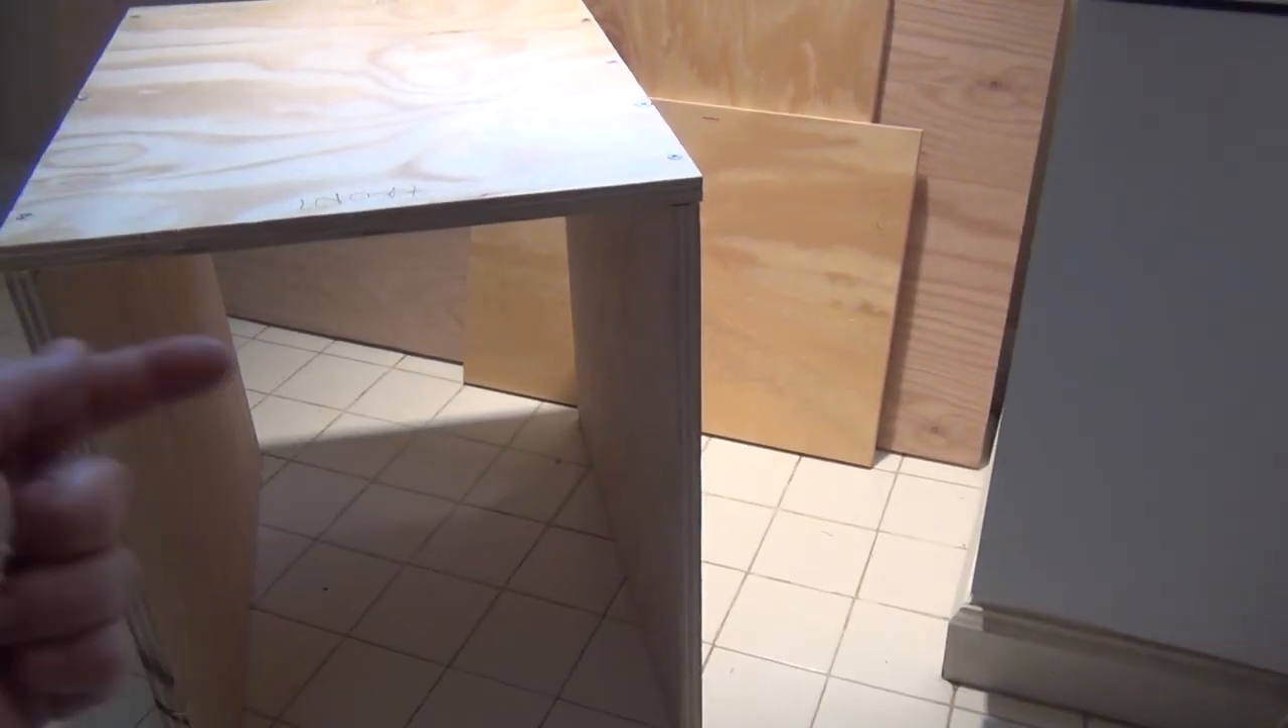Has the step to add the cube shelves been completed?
No.